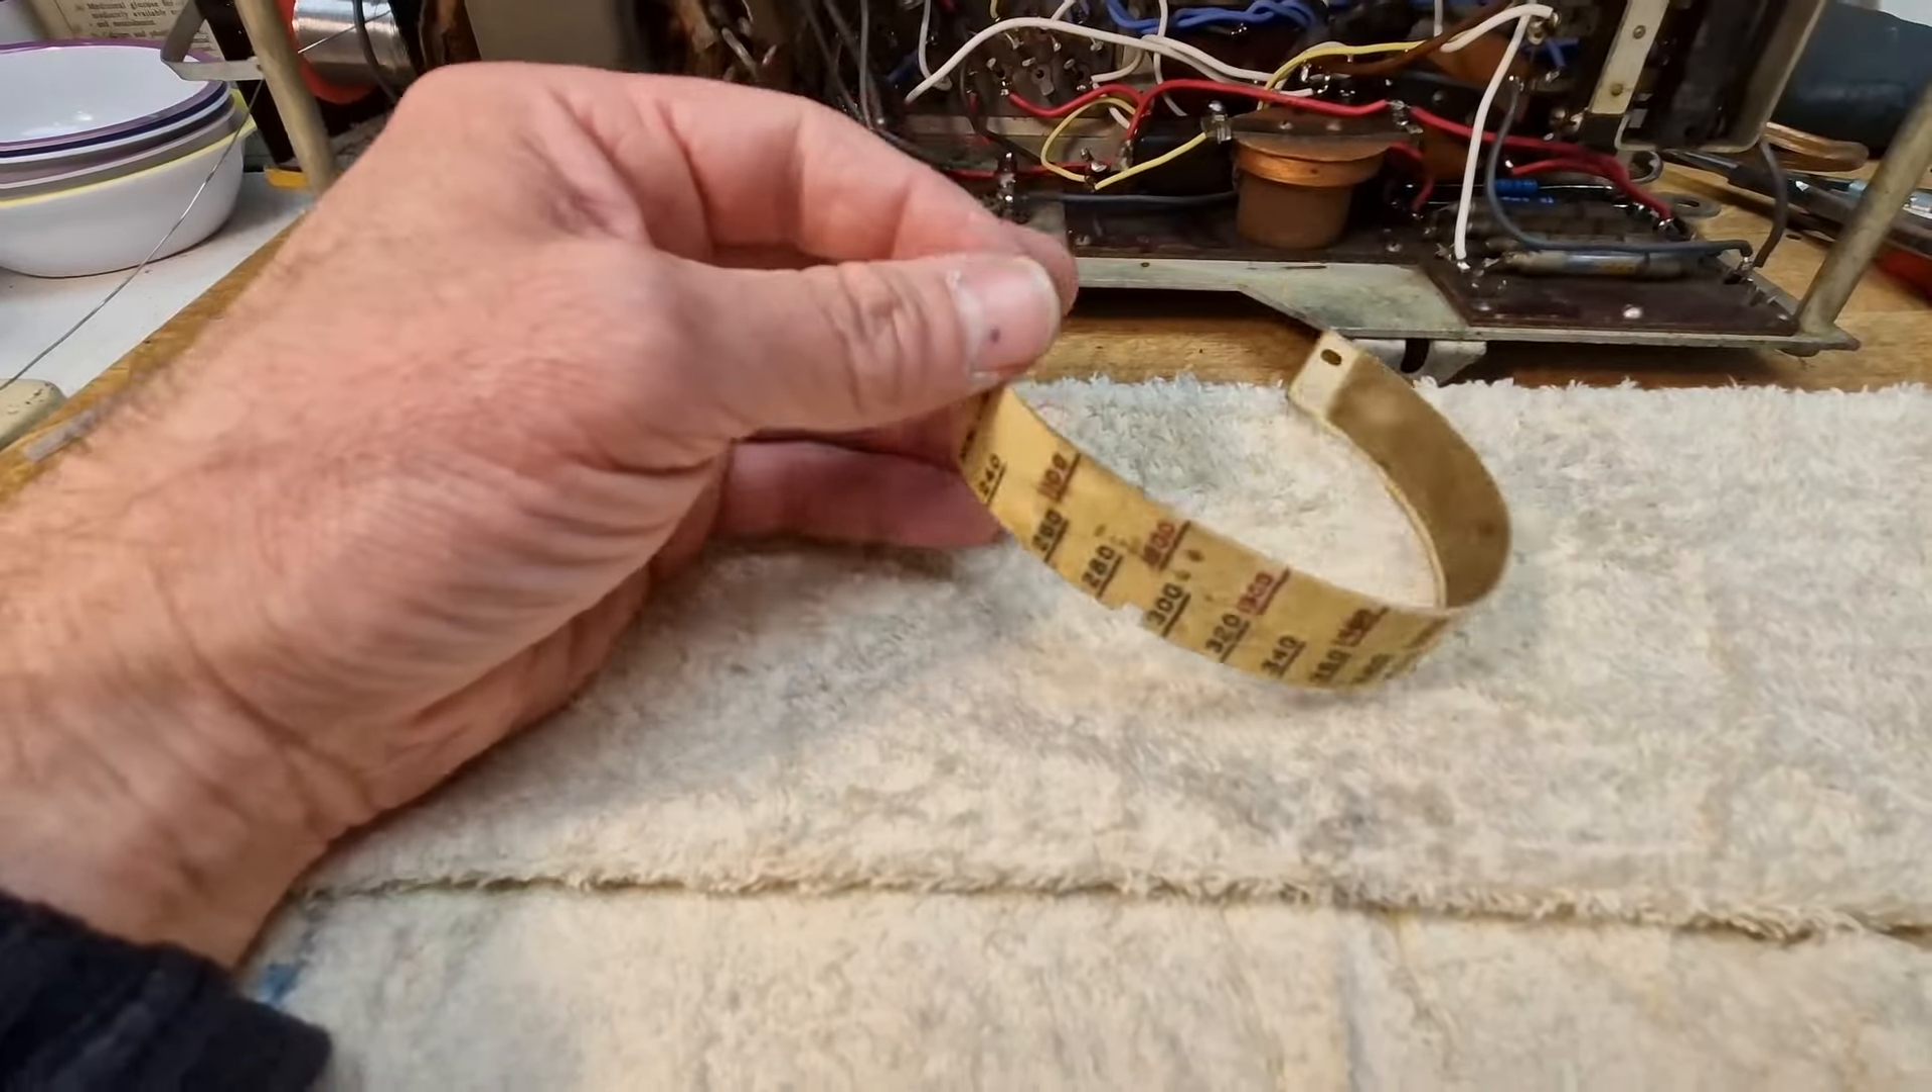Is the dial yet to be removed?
No.